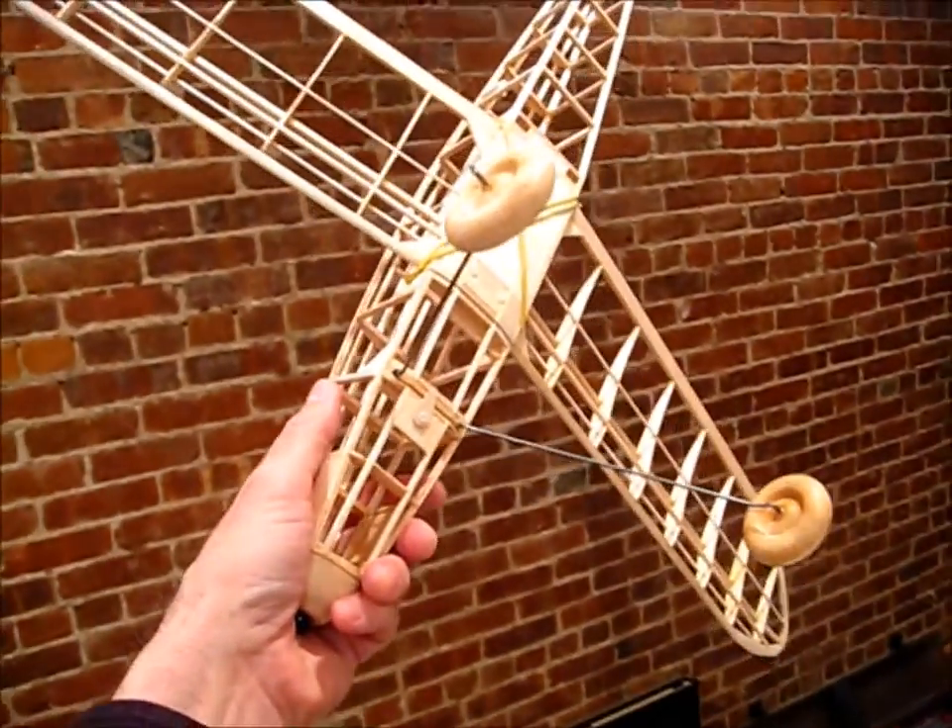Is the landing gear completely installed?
Yes.